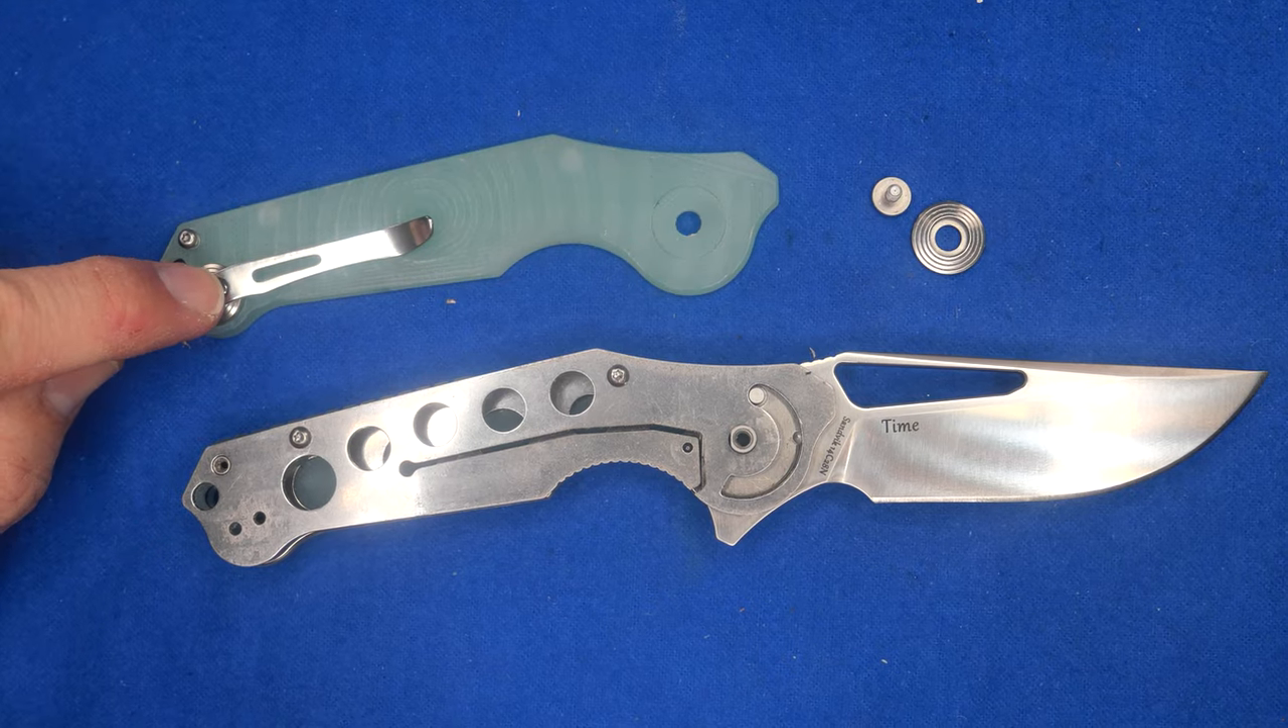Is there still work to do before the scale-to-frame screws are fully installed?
Yes.